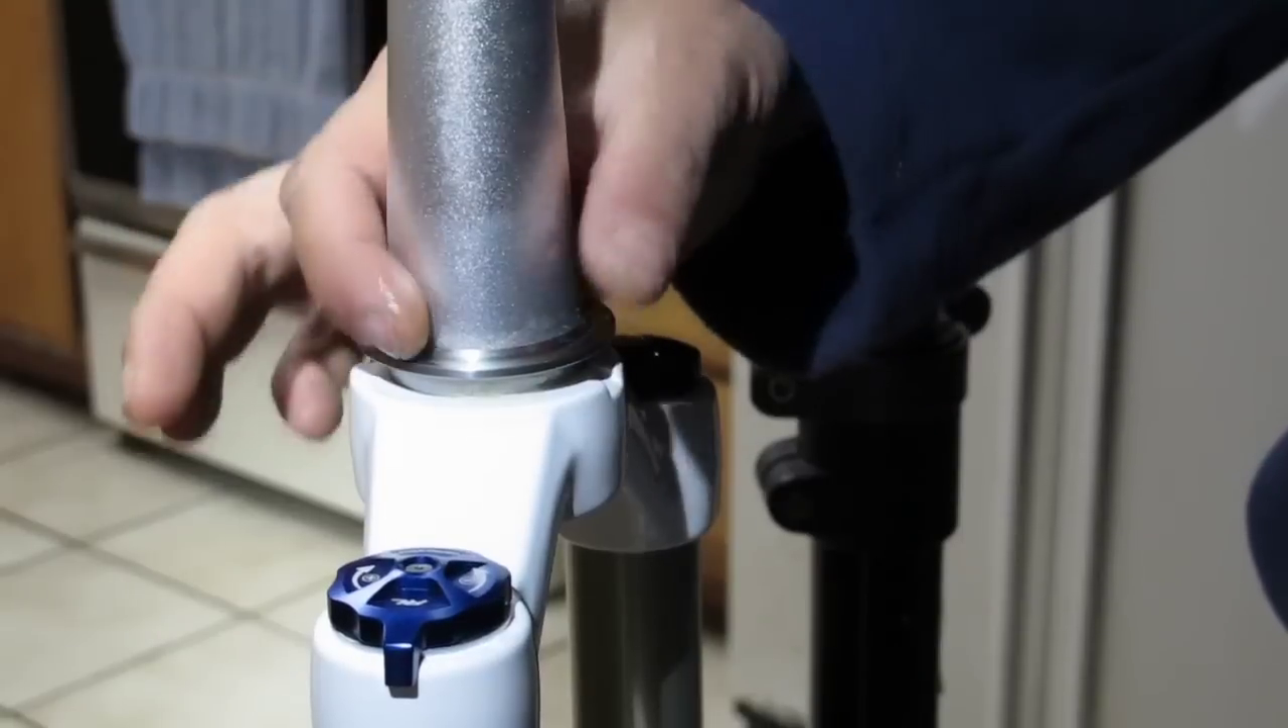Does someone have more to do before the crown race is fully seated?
Yes.